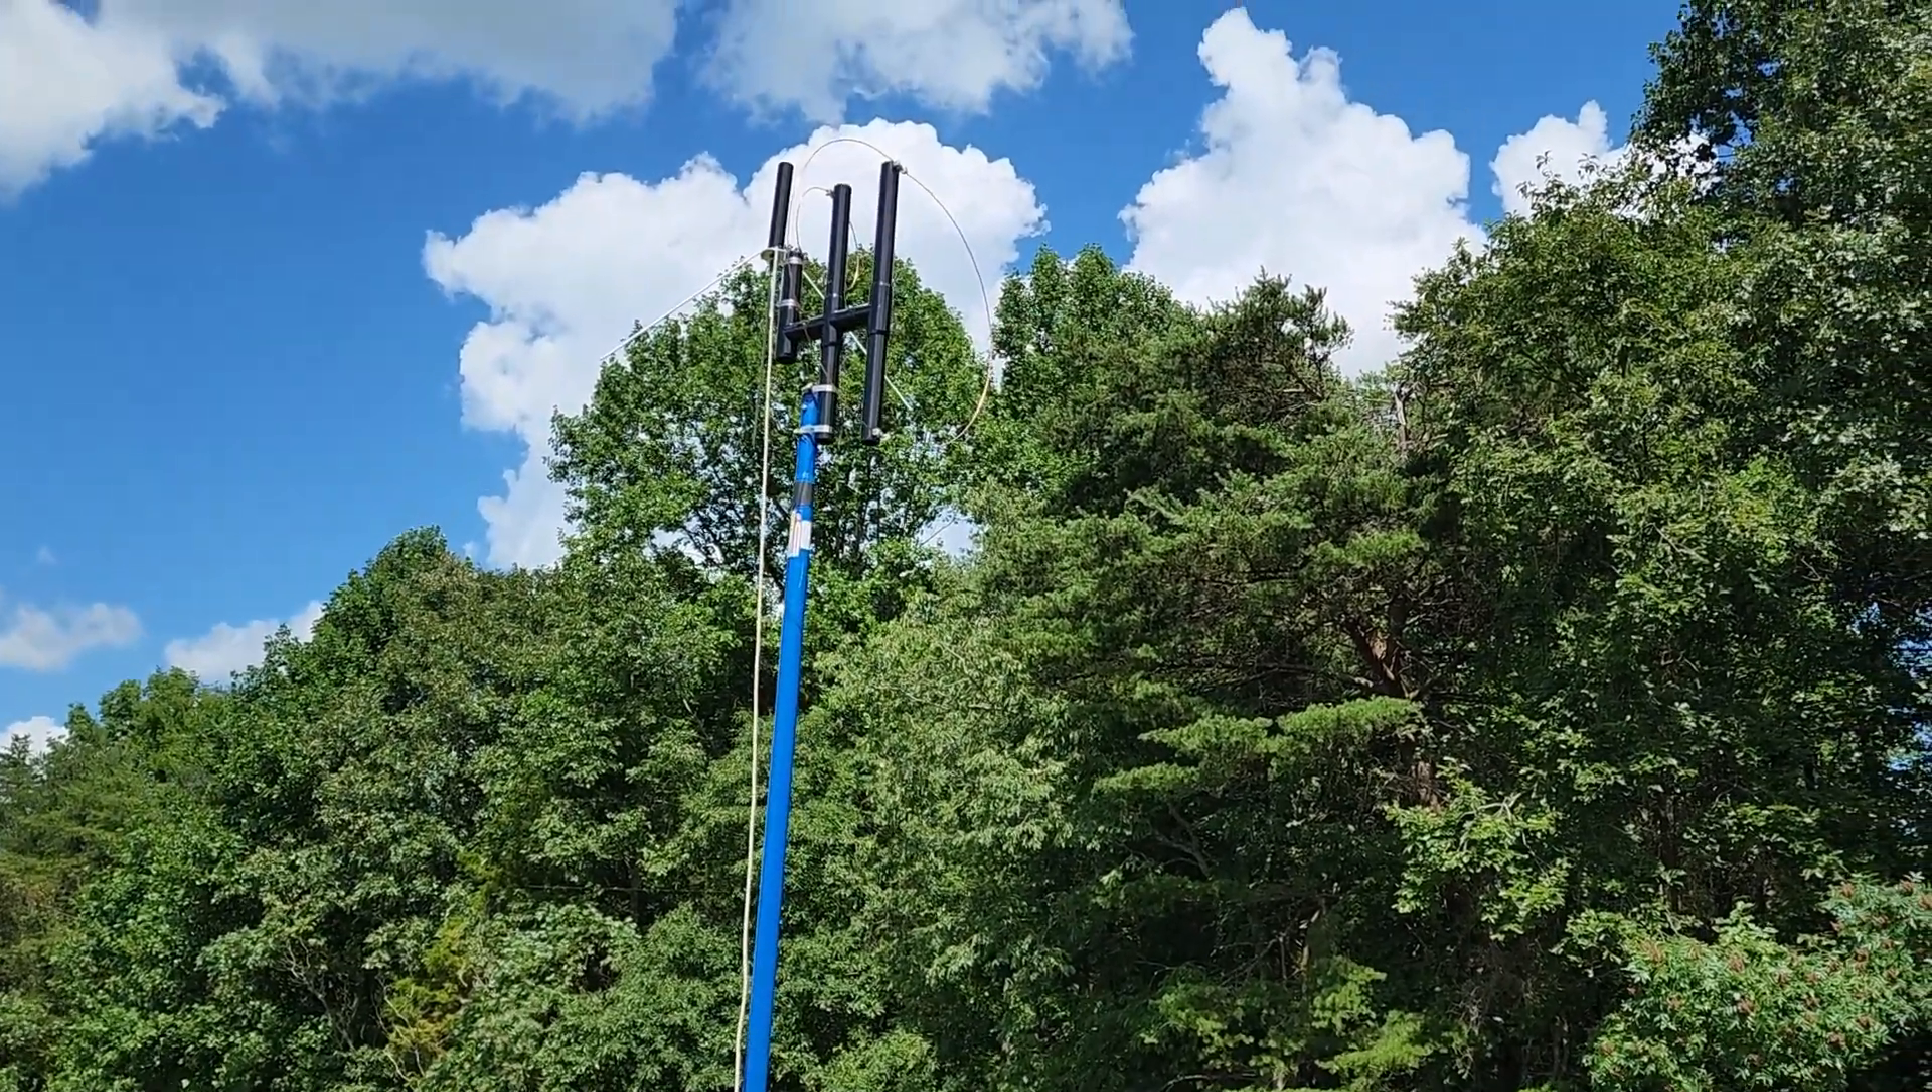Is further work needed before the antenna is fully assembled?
No.